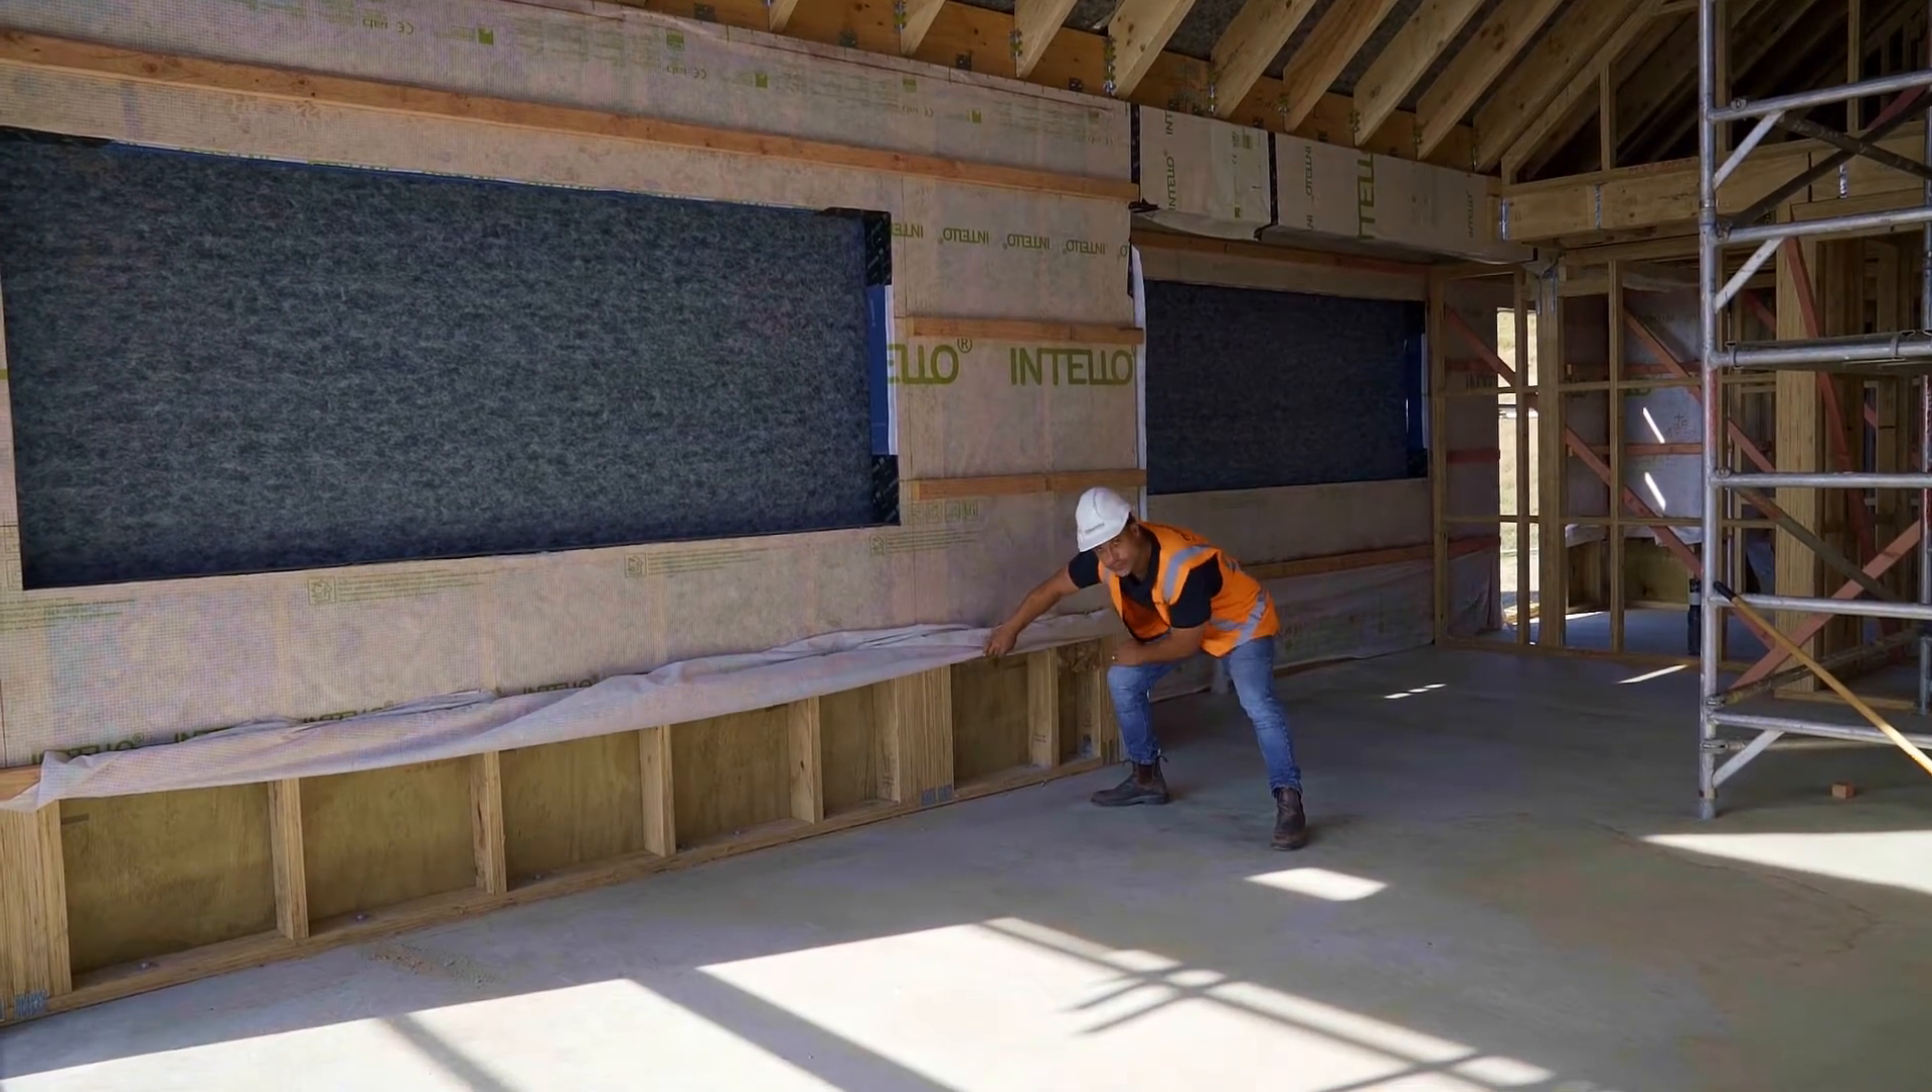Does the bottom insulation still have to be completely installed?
Yes.